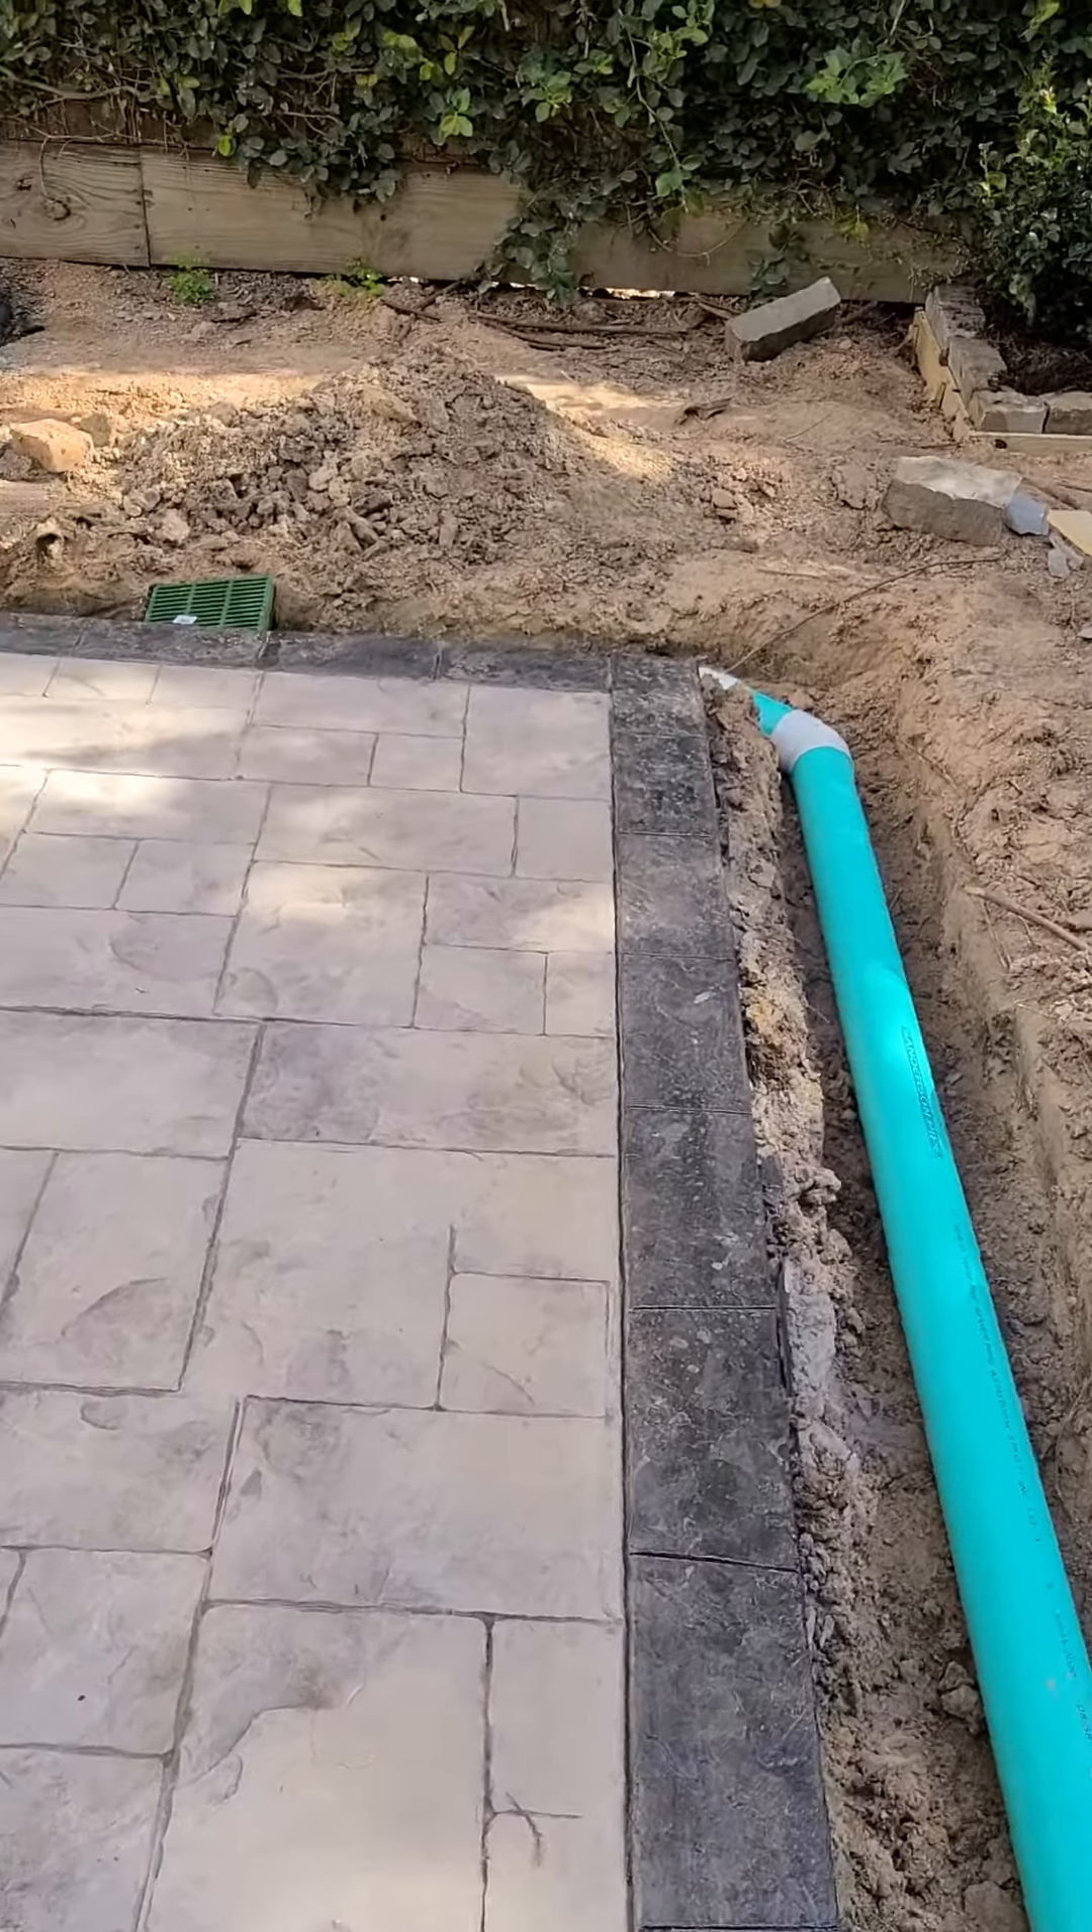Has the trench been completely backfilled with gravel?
No.